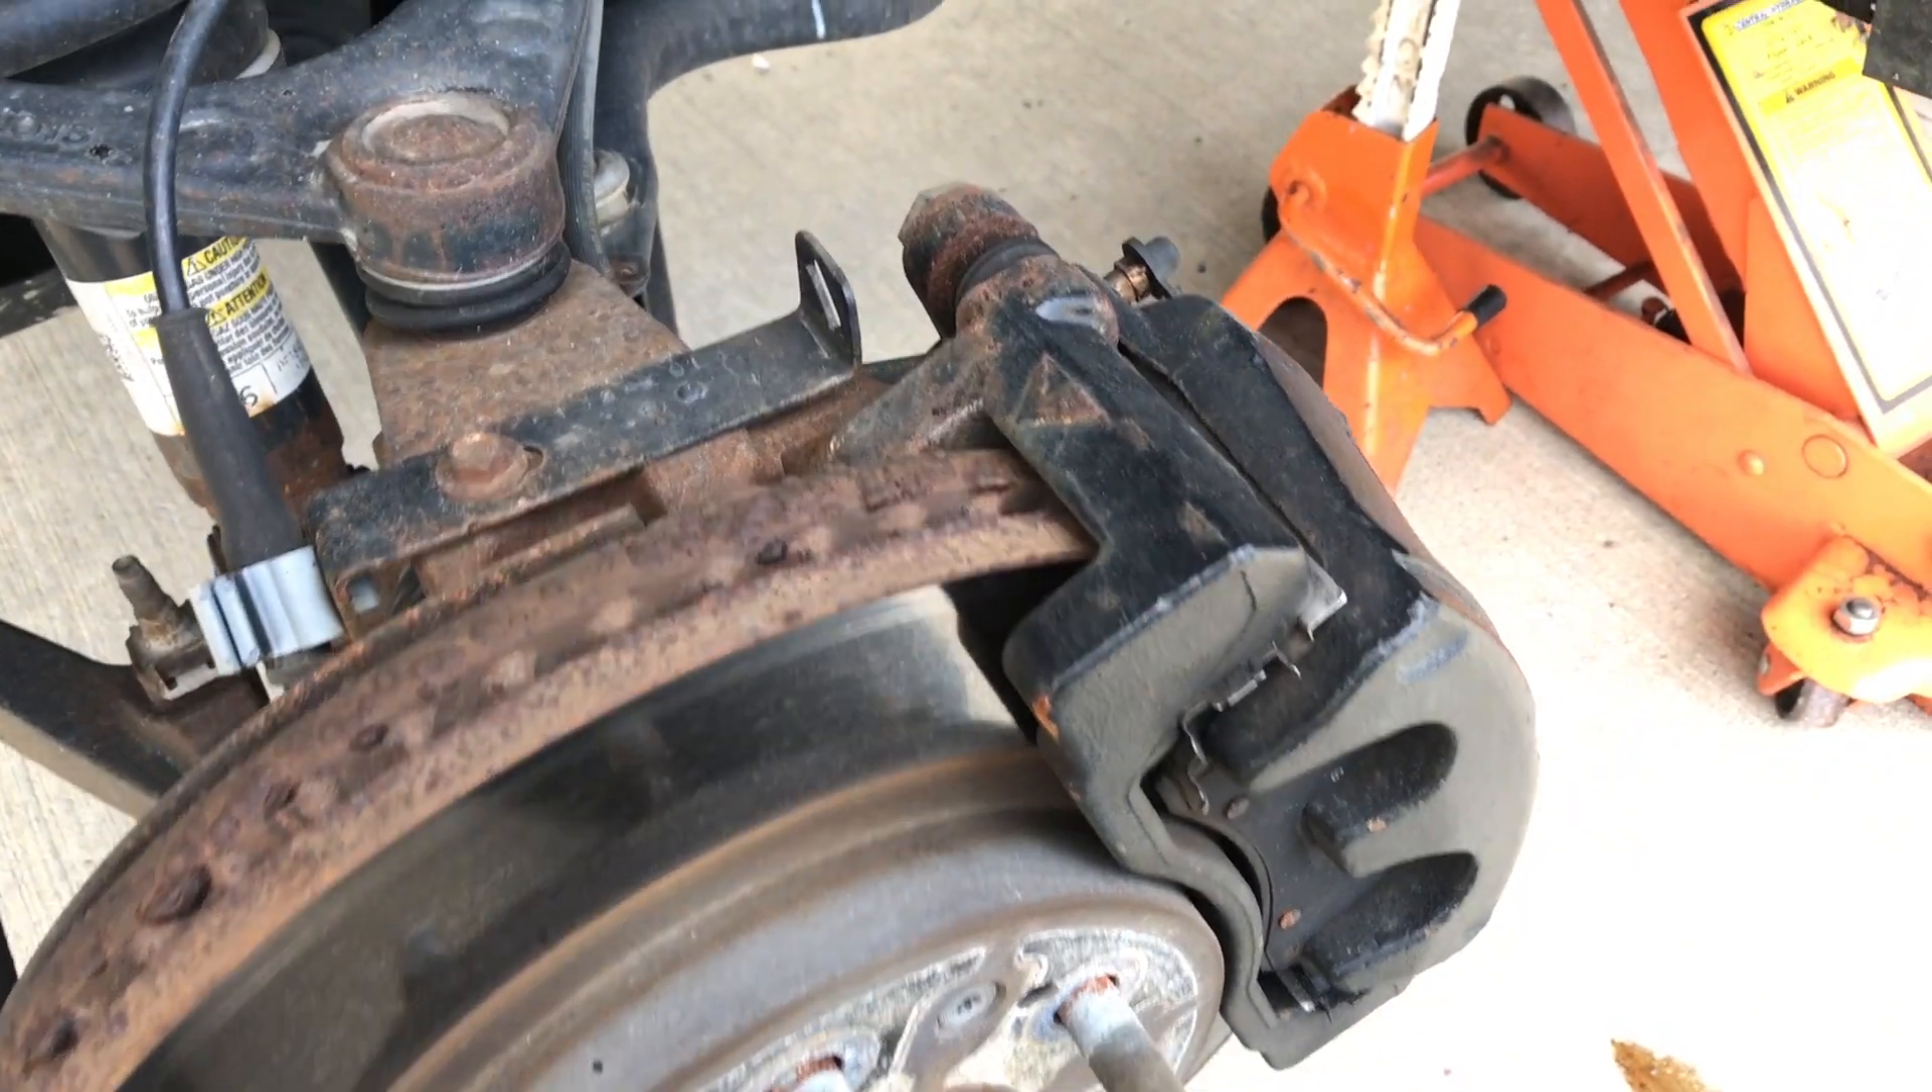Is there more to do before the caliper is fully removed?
Yes.